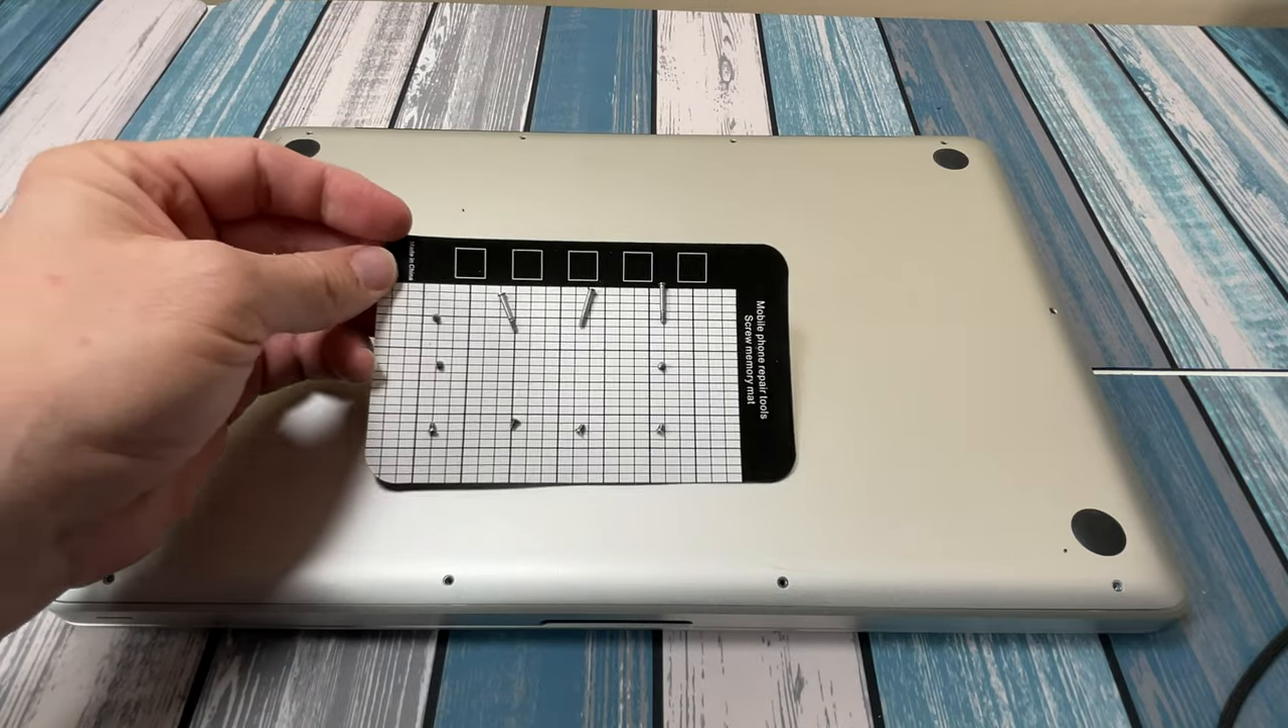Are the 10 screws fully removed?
Yes.